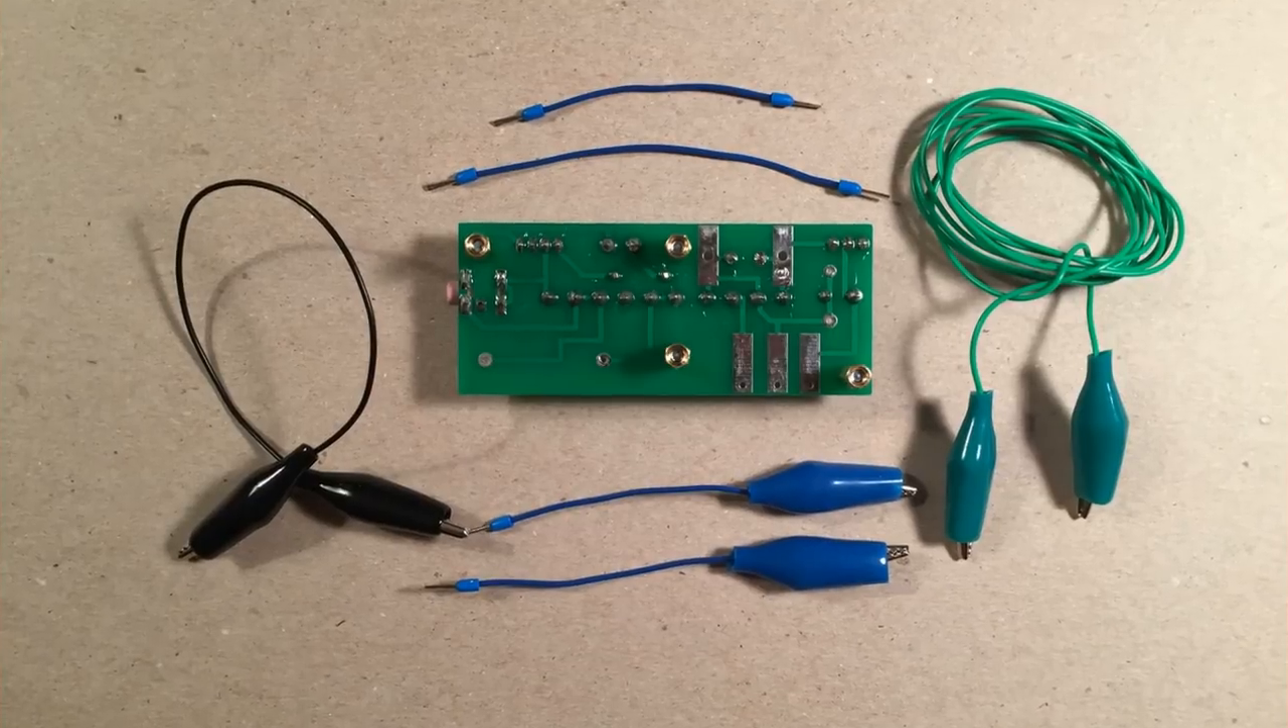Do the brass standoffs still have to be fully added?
No.